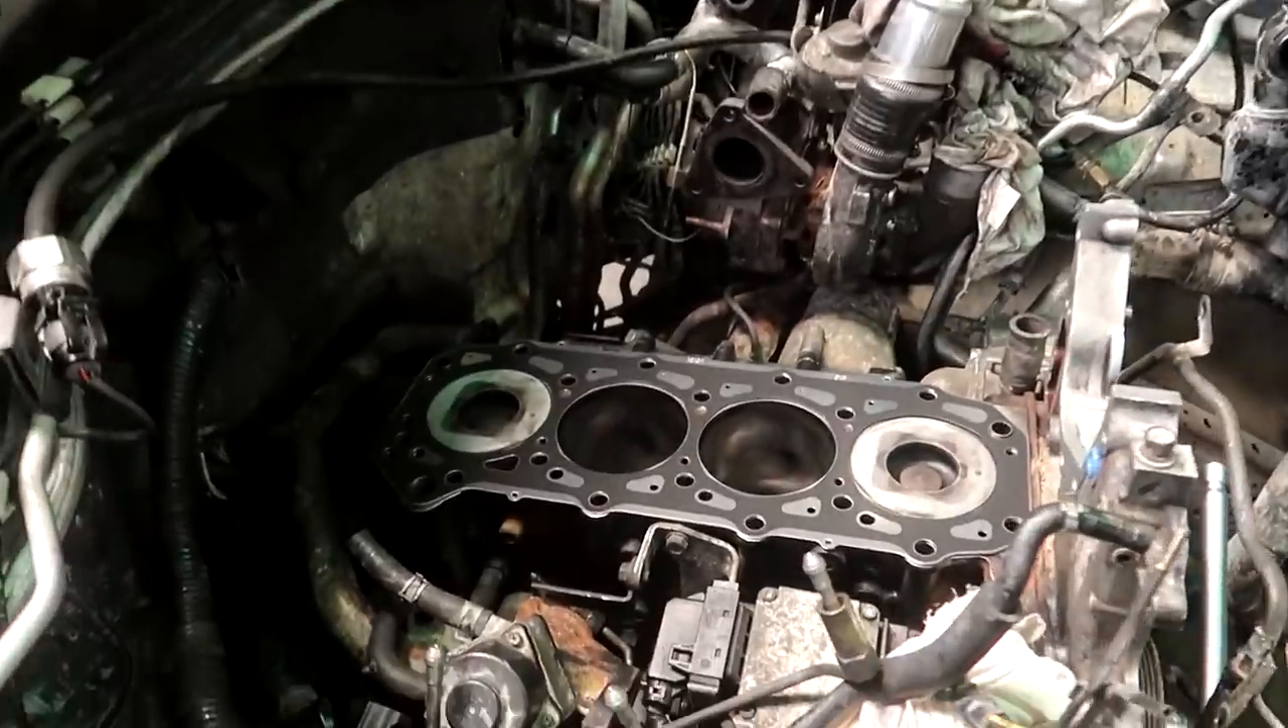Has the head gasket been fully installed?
Yes.